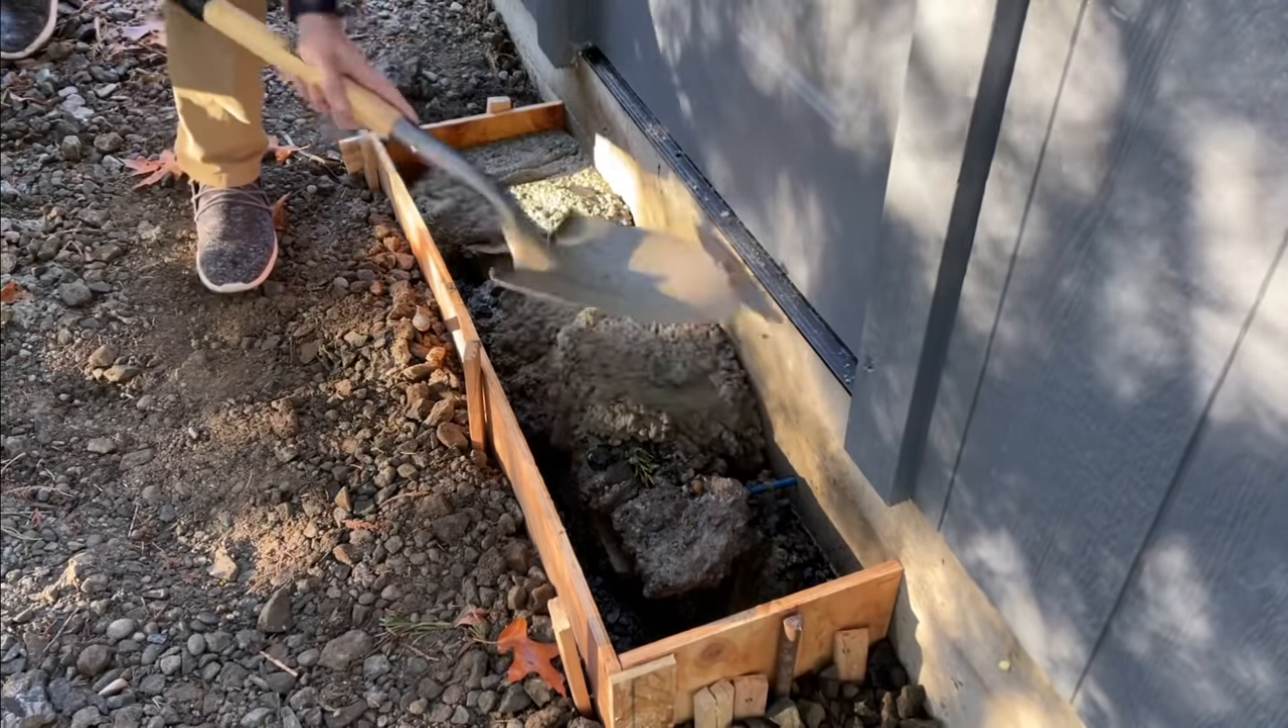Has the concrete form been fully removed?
No.